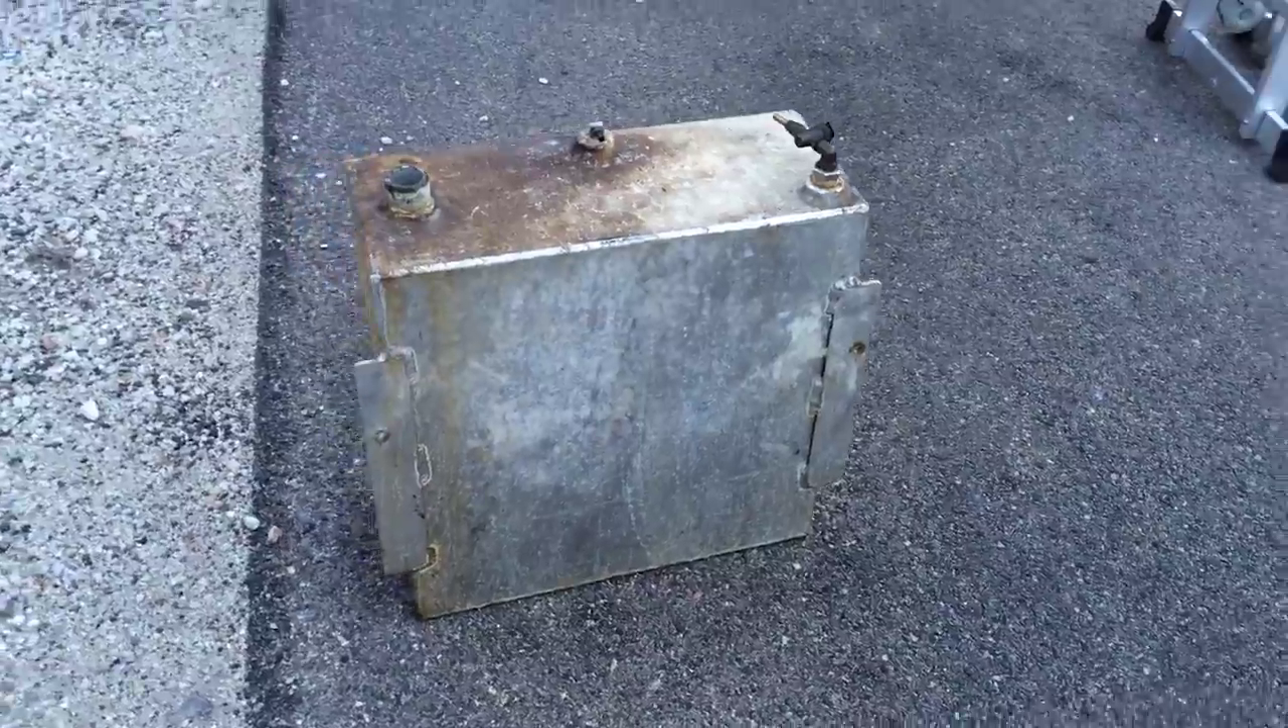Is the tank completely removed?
Yes.